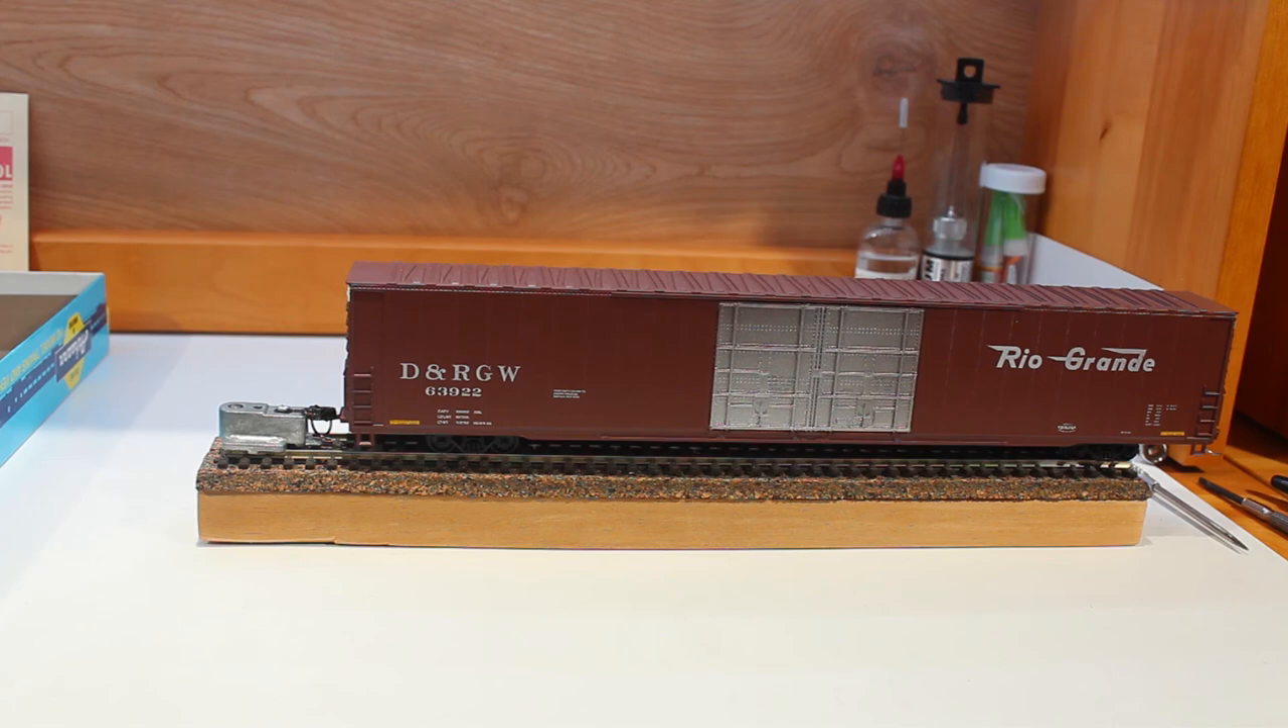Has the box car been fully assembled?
Yes.